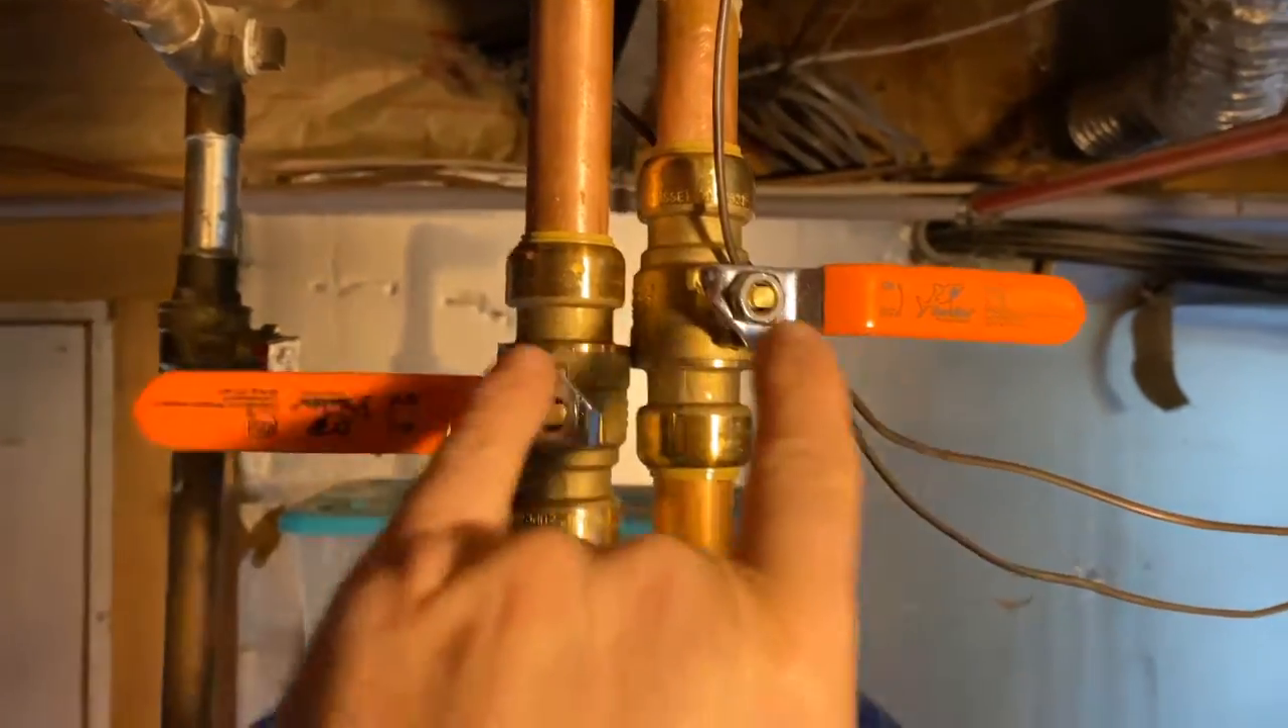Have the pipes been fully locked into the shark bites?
Yes.